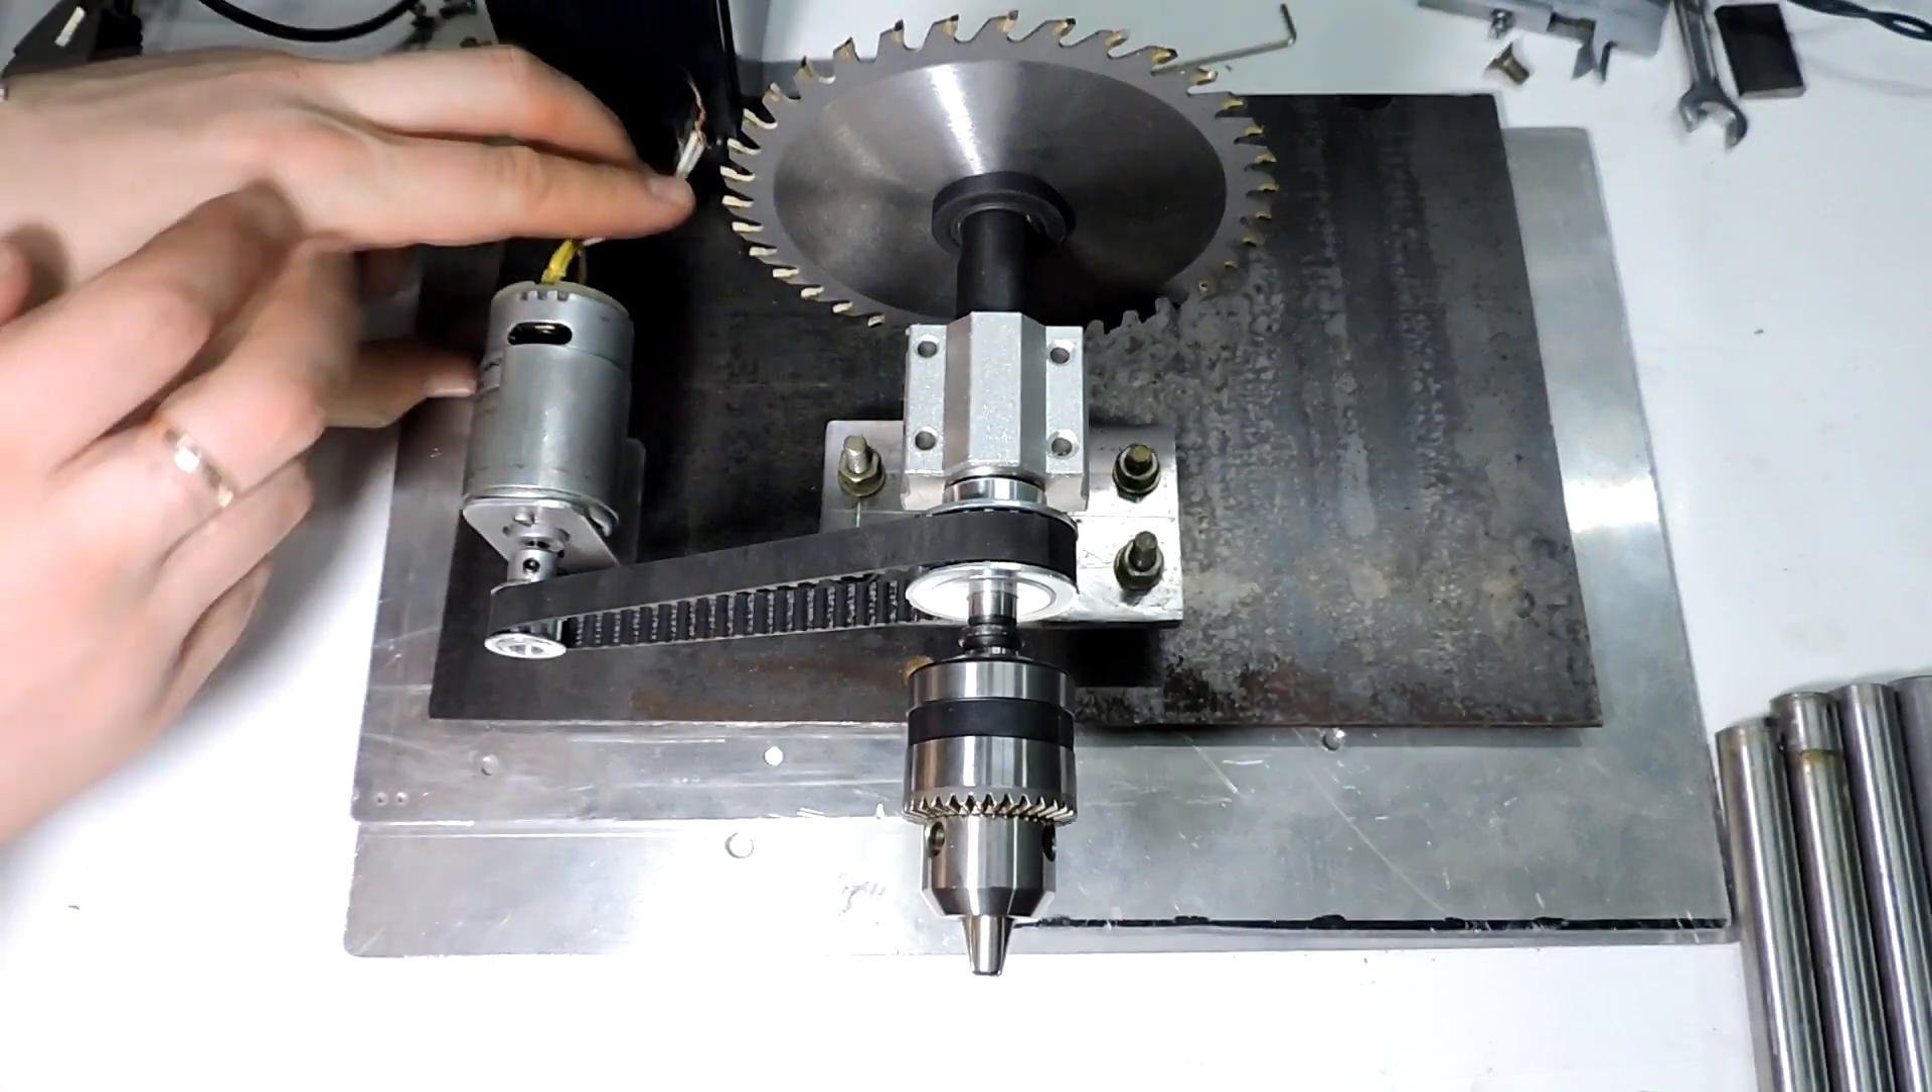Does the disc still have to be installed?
No.